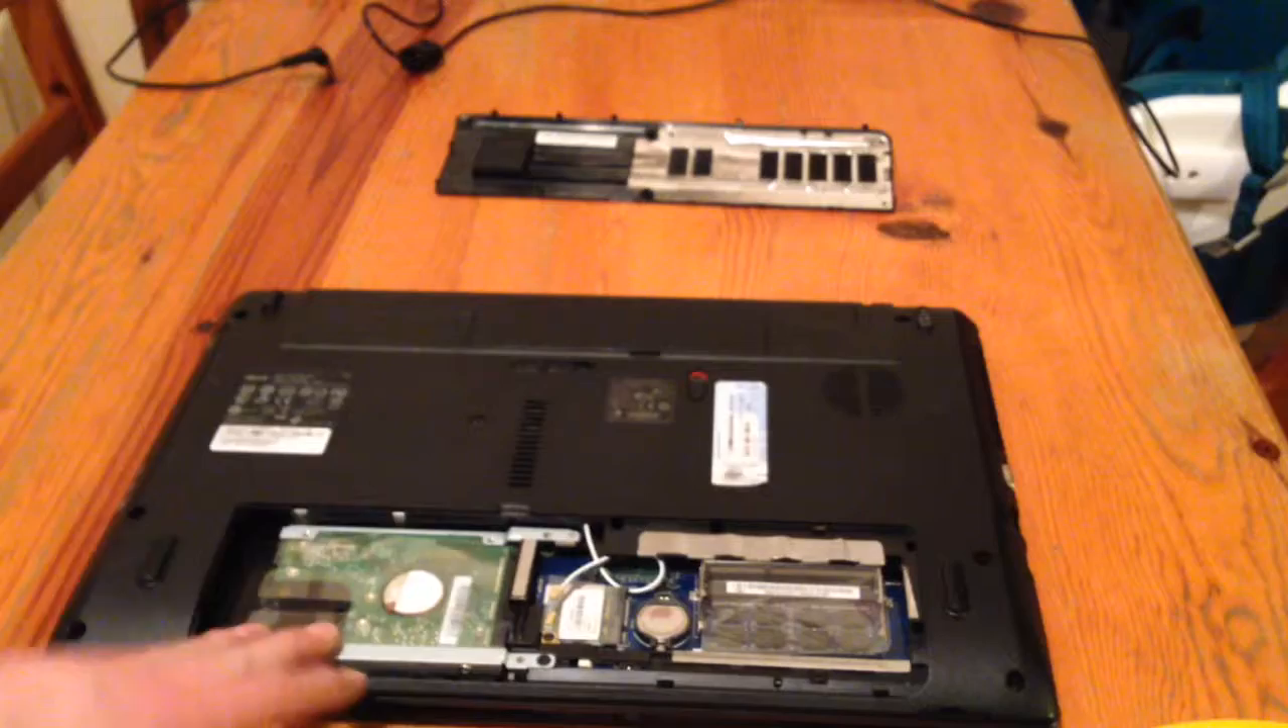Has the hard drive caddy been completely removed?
No.